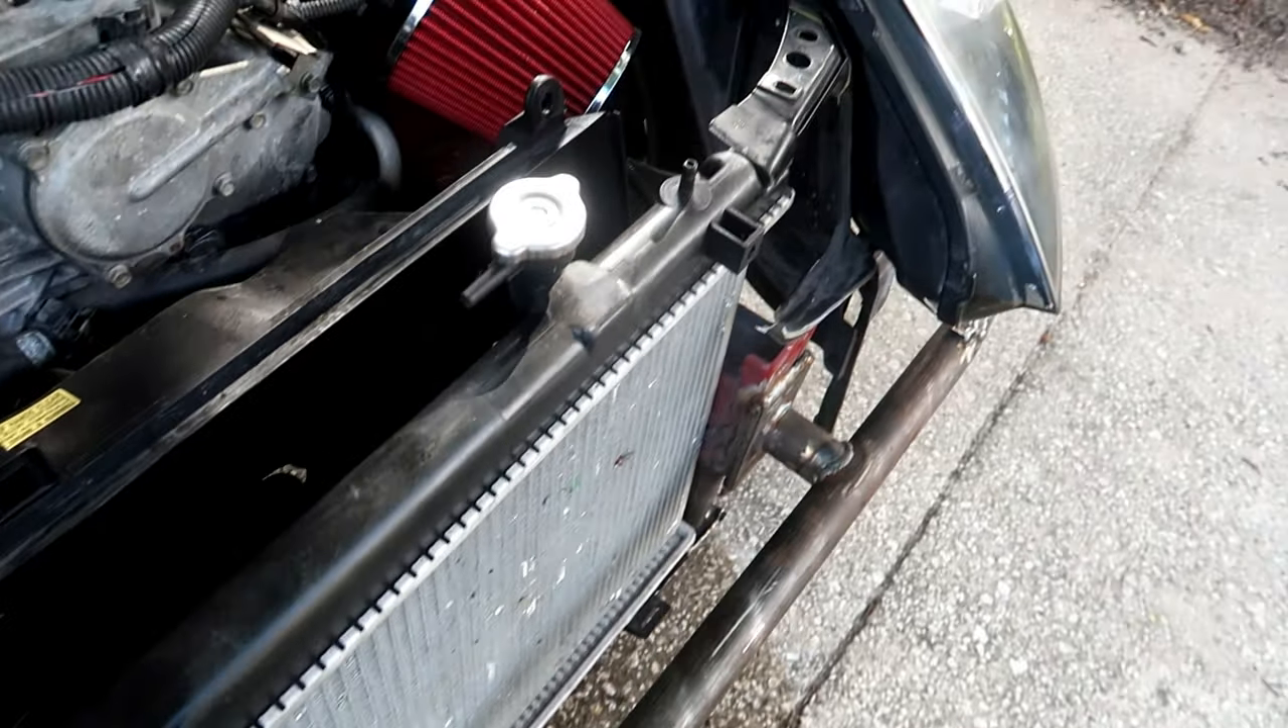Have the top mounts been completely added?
No.